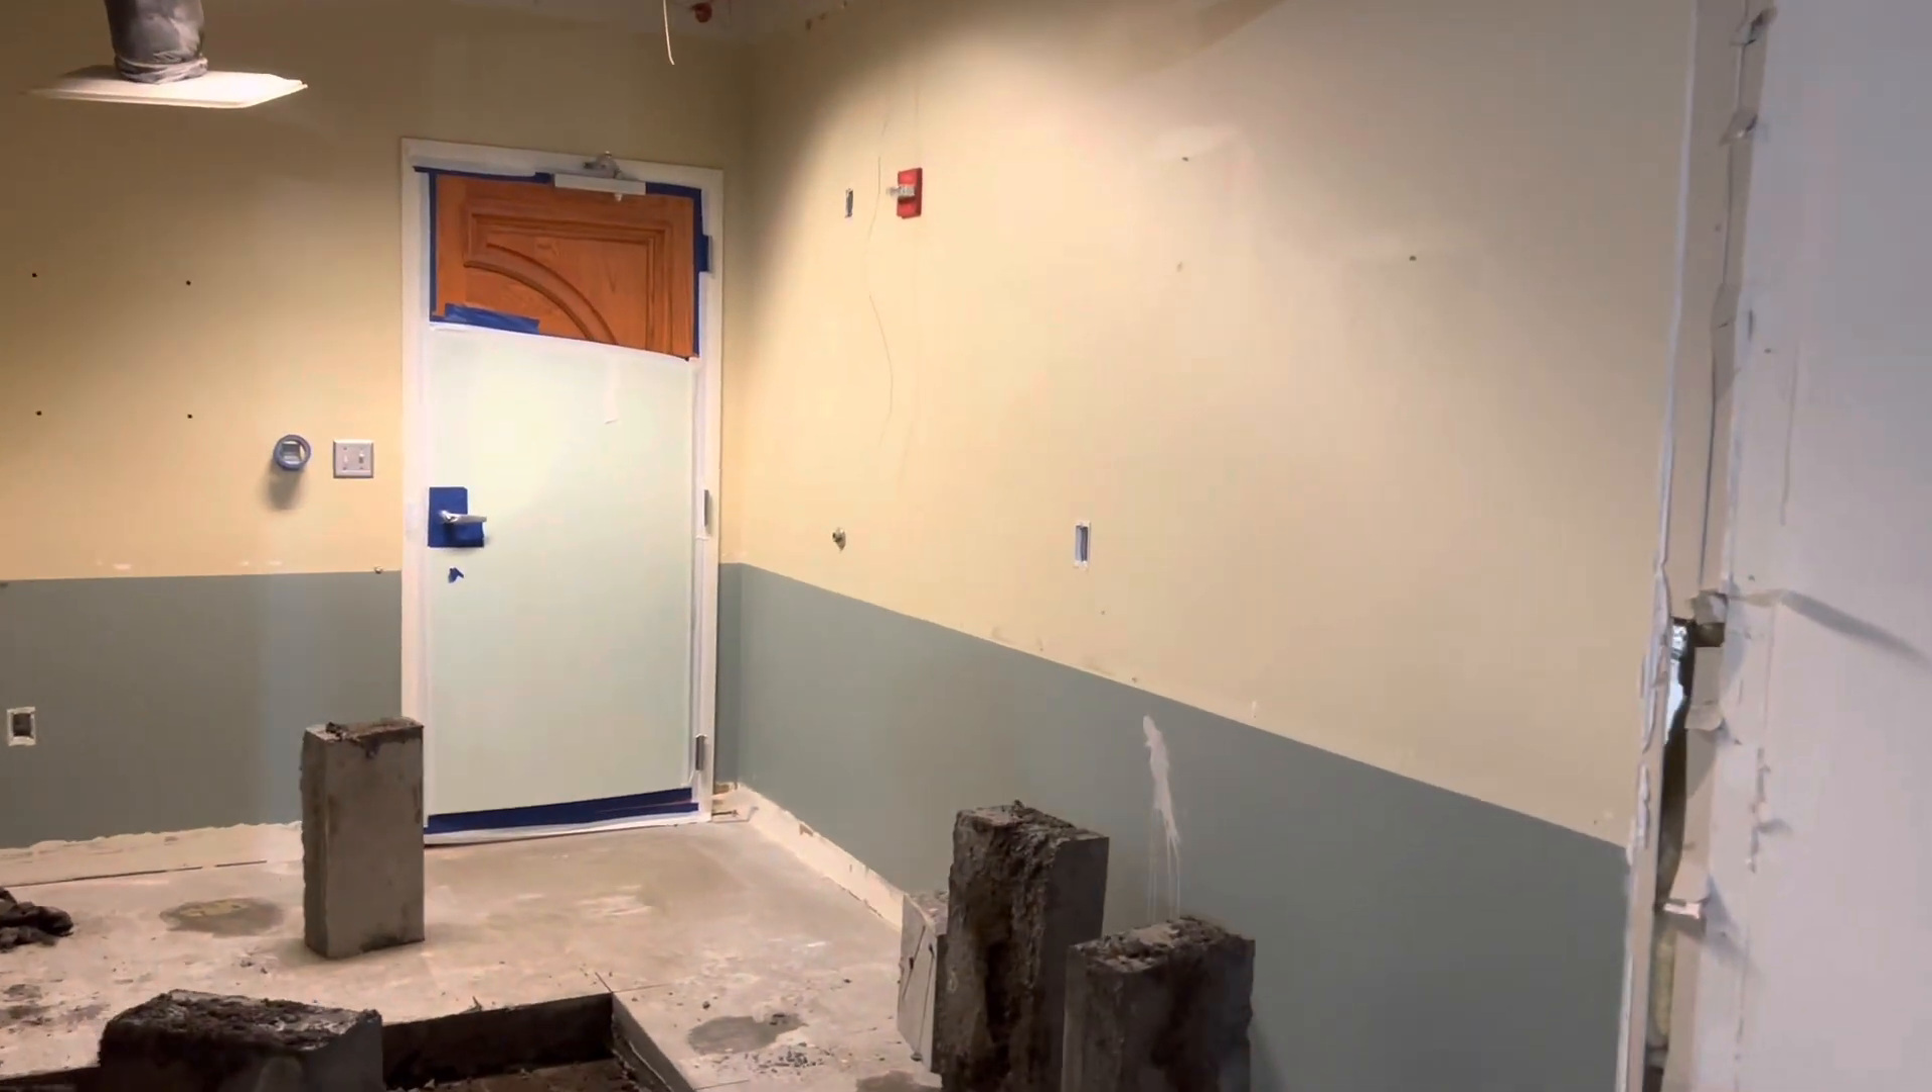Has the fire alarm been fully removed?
No.